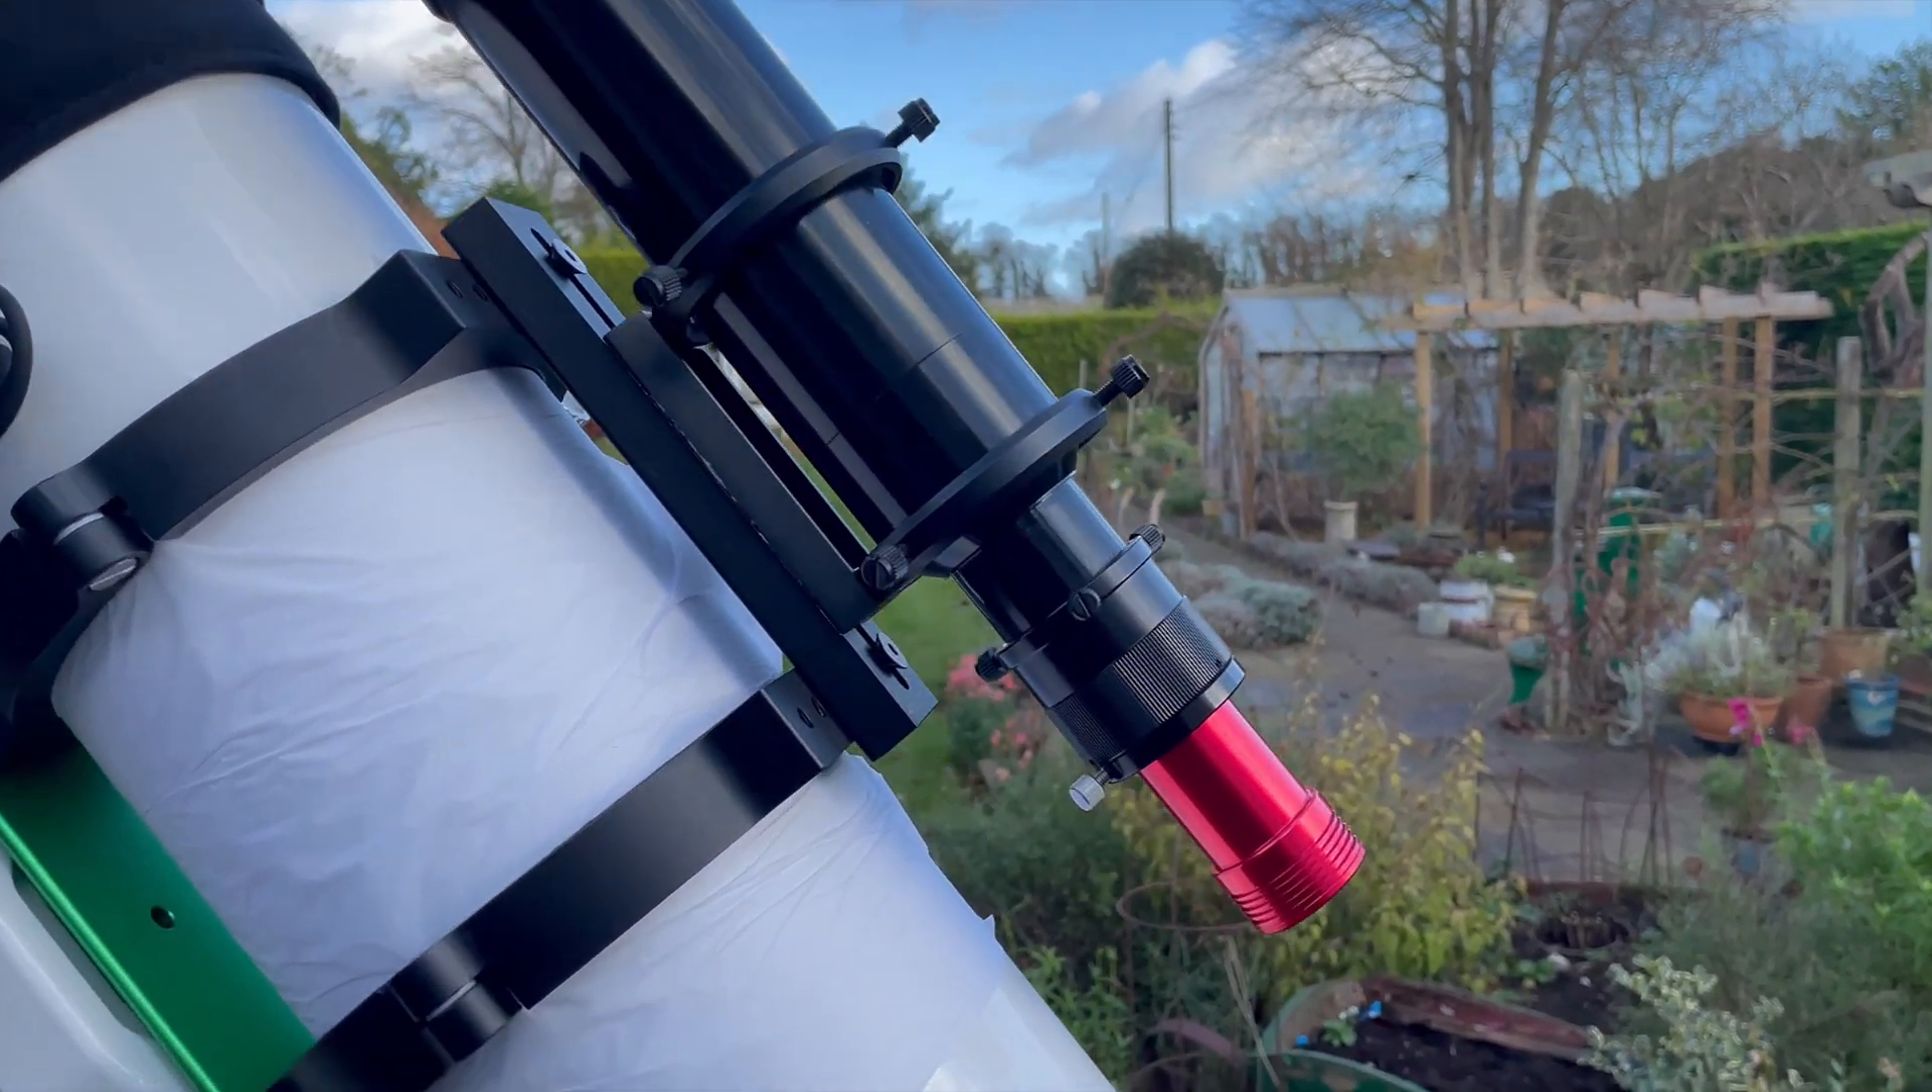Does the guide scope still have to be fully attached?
No.